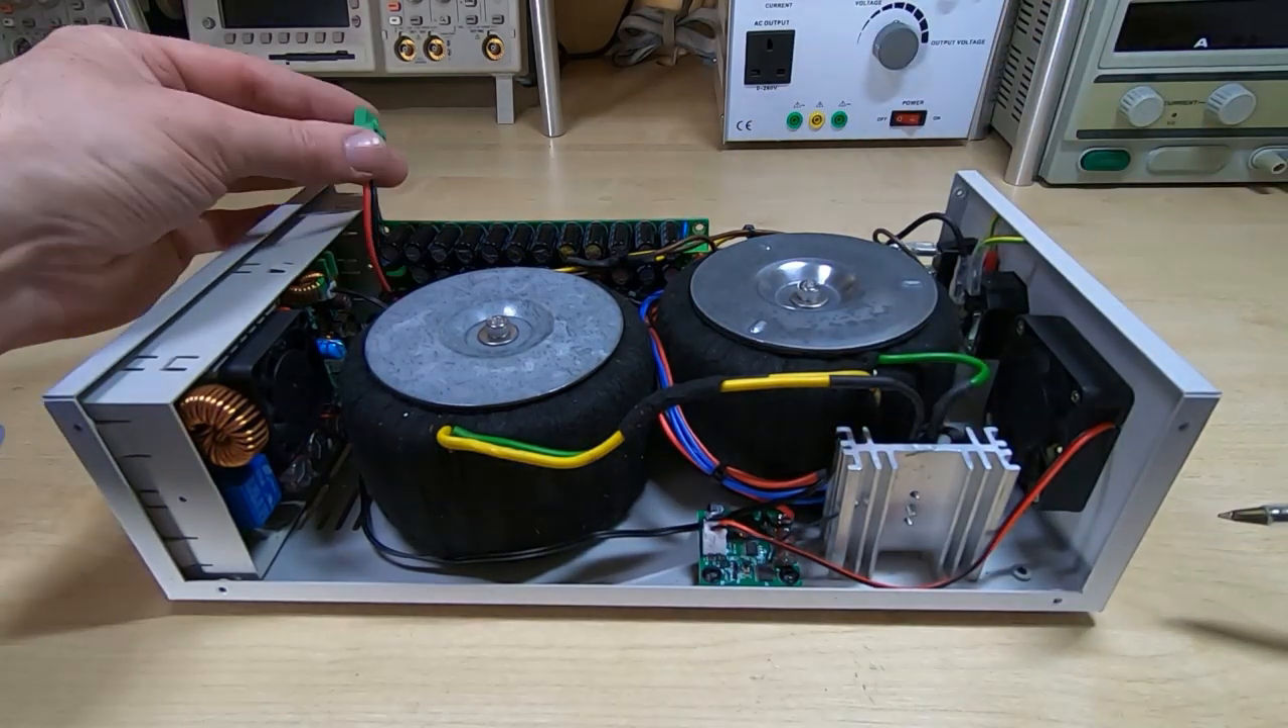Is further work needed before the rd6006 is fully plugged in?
Yes.